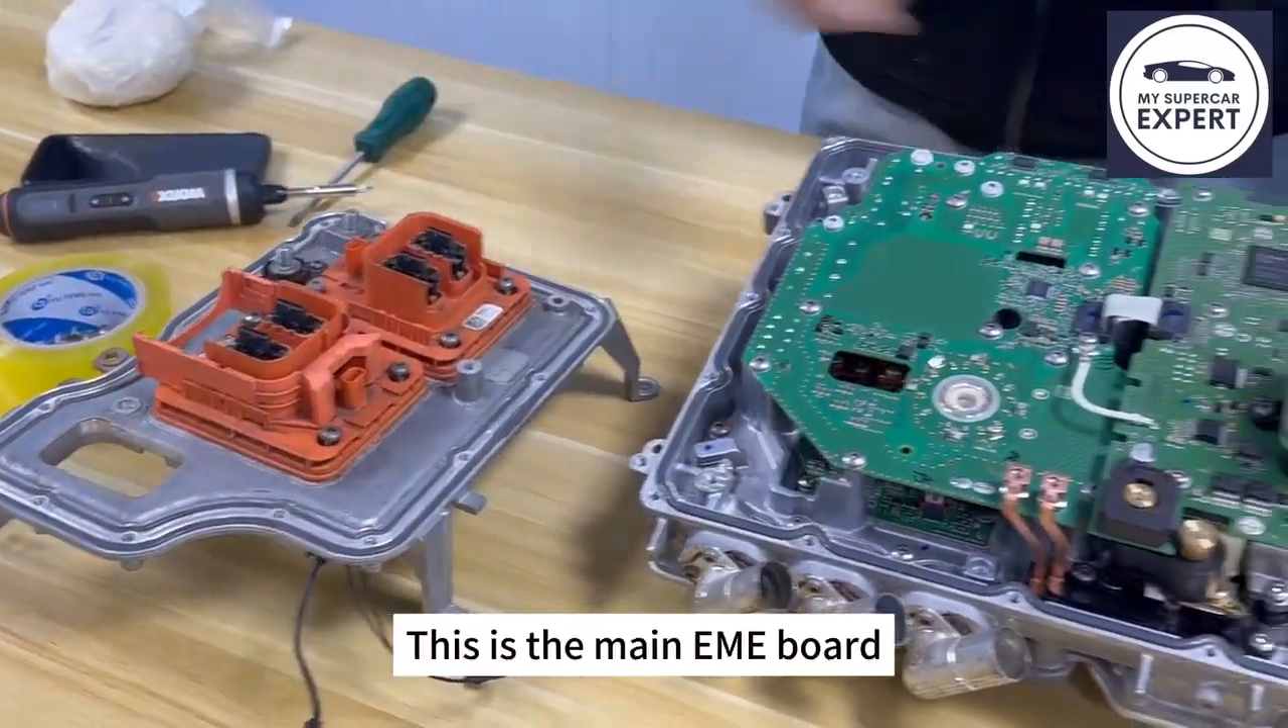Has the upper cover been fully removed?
Yes.